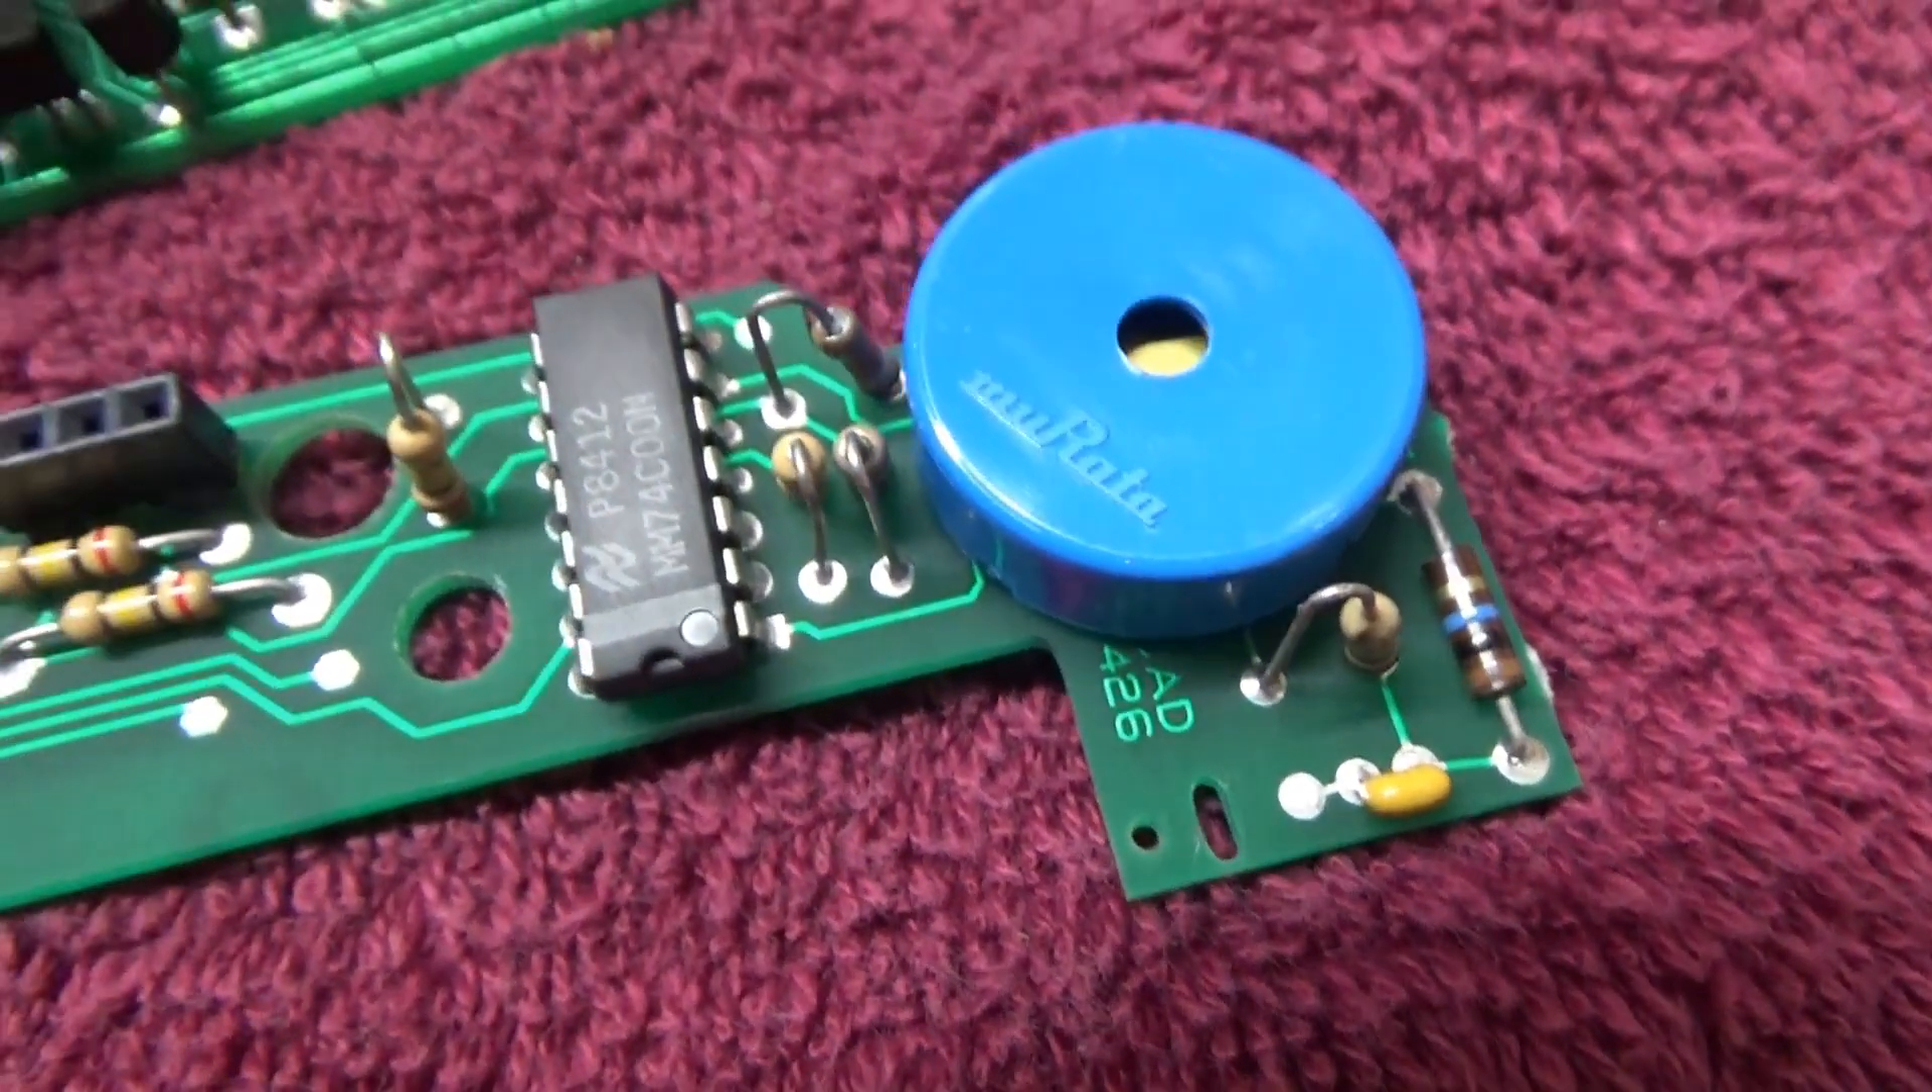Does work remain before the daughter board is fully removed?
No.